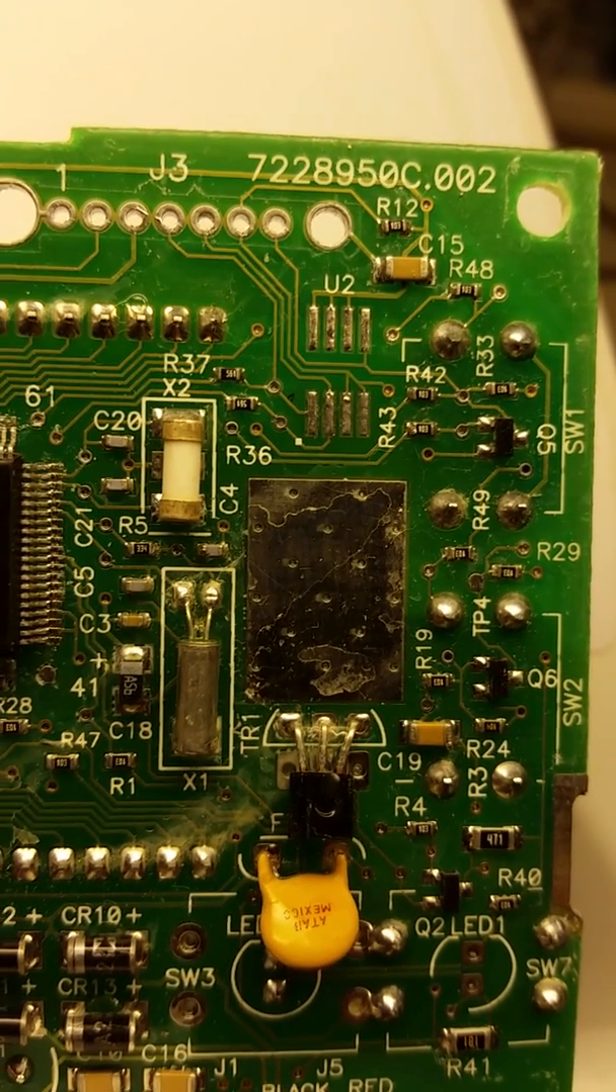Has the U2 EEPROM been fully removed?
Yes.